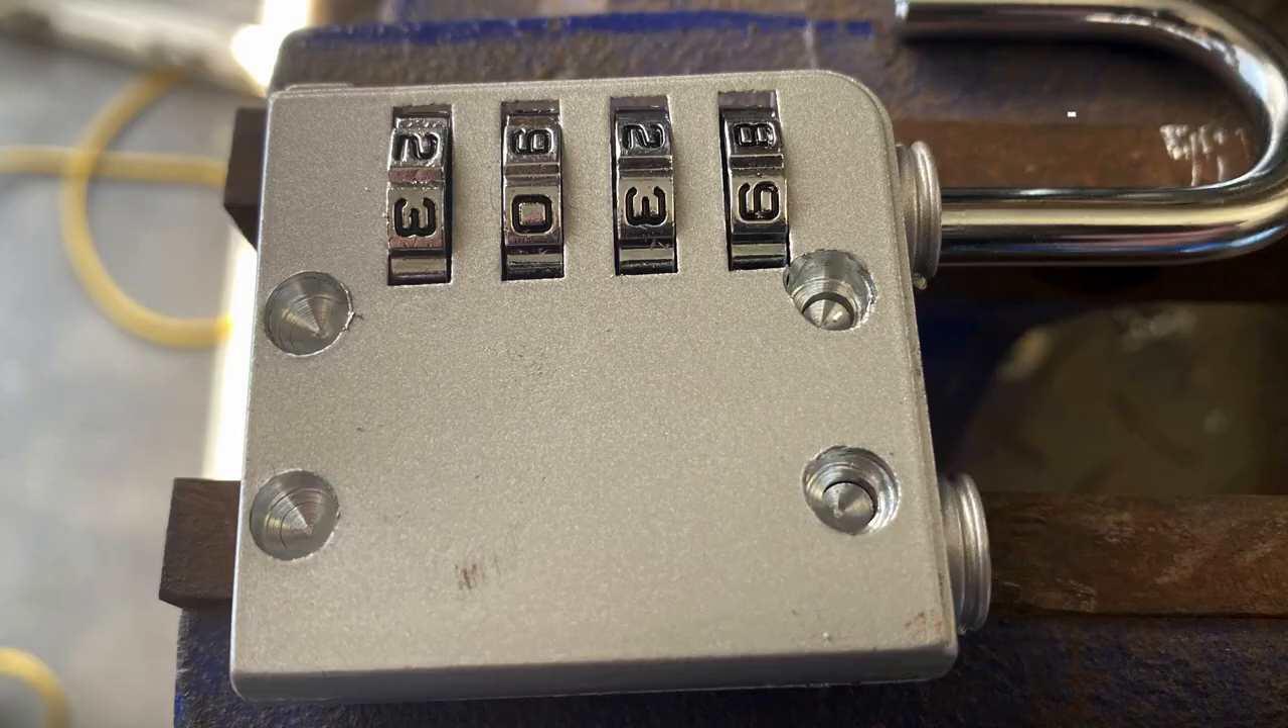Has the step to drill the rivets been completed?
Yes.